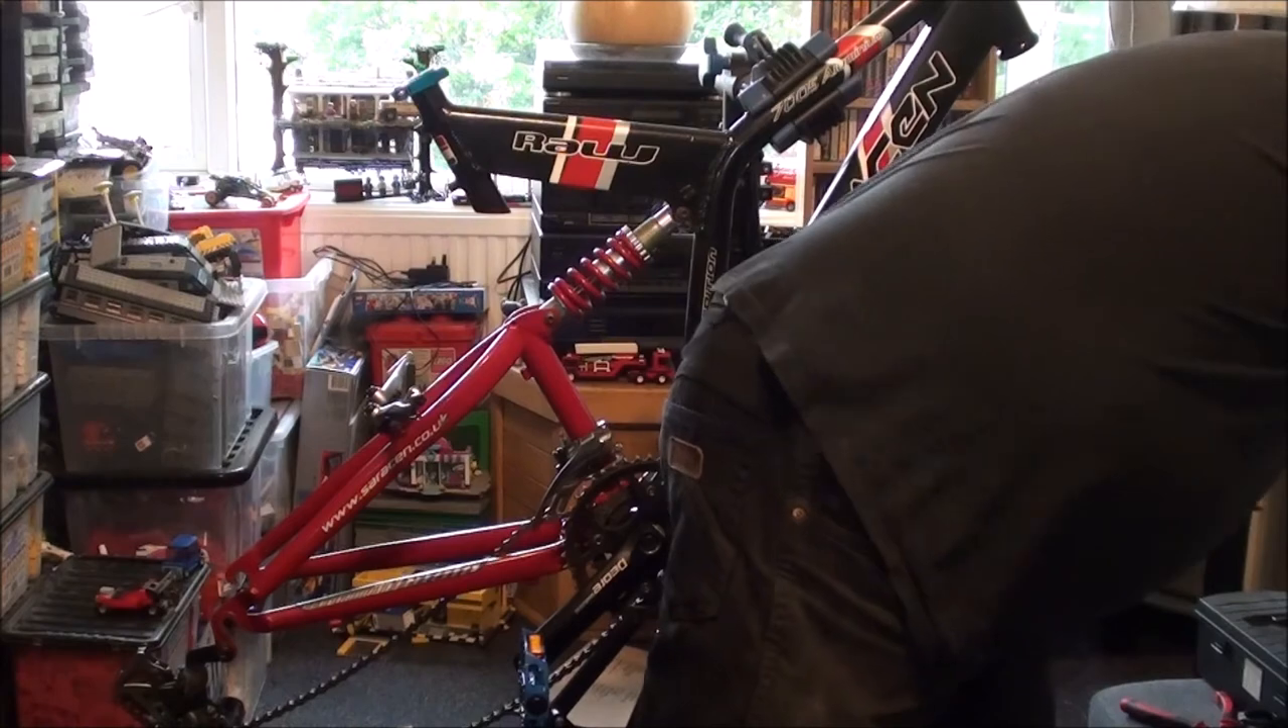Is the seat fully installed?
No.